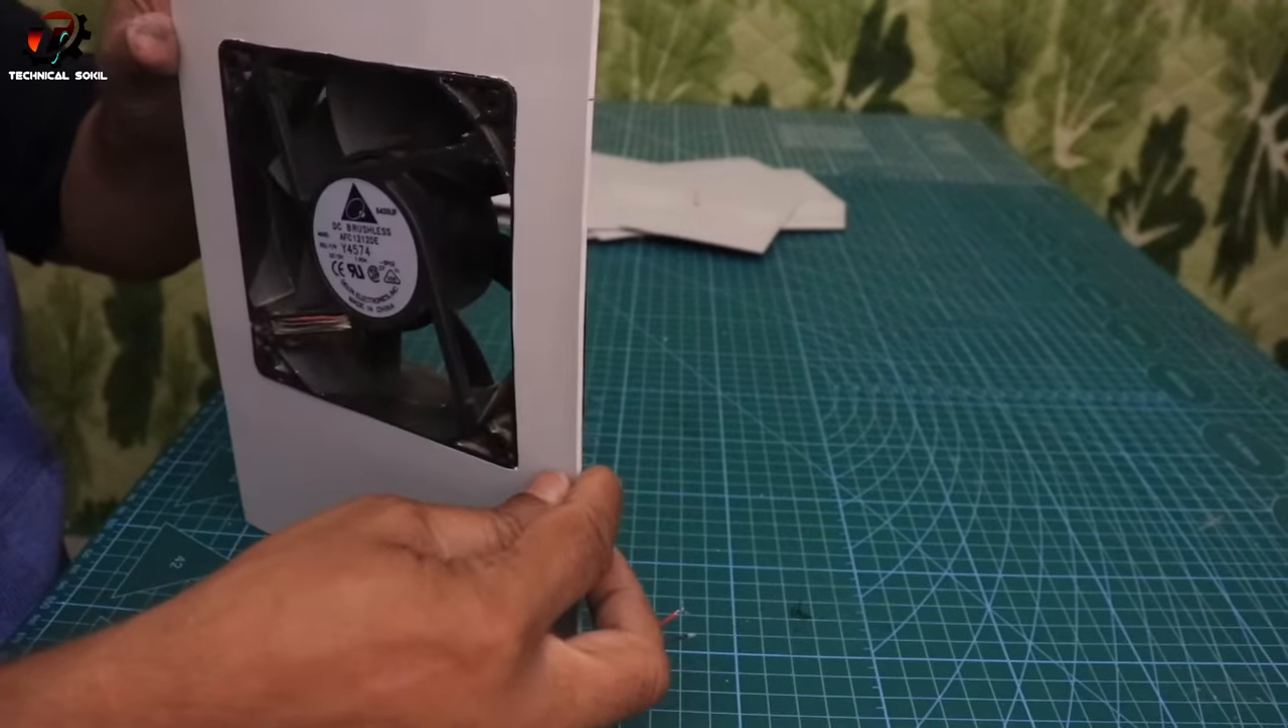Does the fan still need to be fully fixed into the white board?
No.